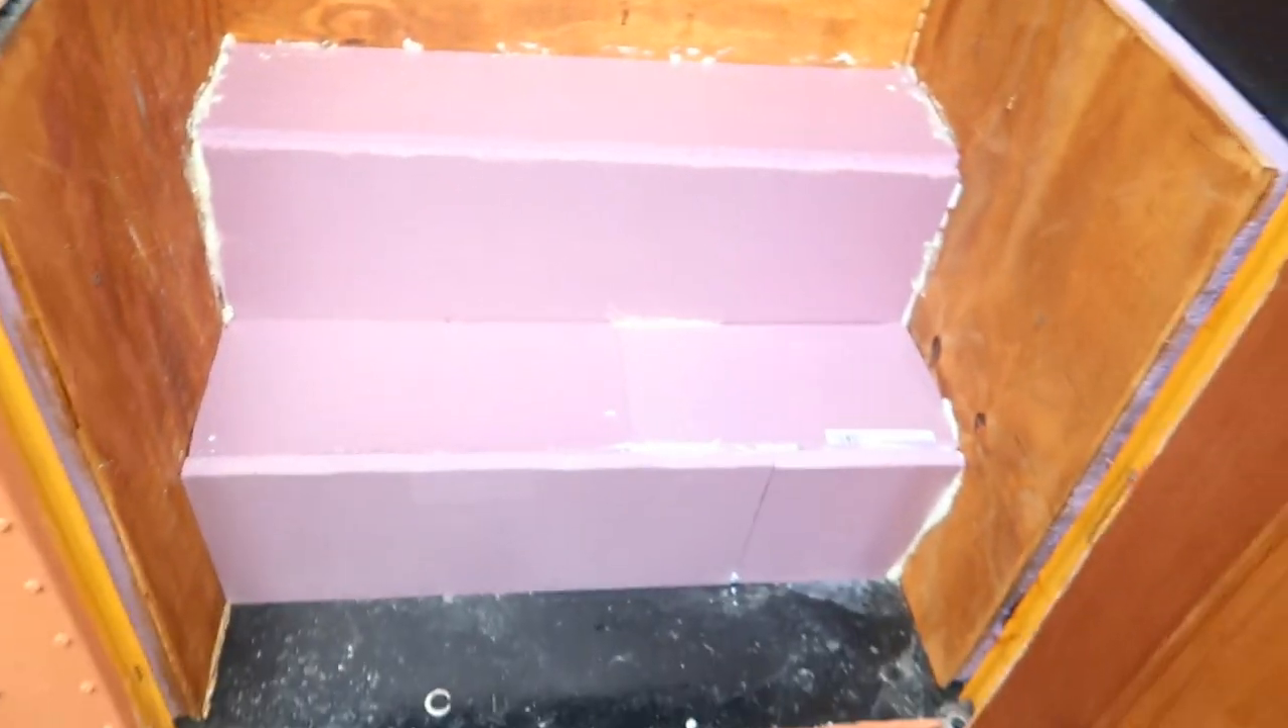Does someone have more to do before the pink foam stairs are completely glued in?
No.